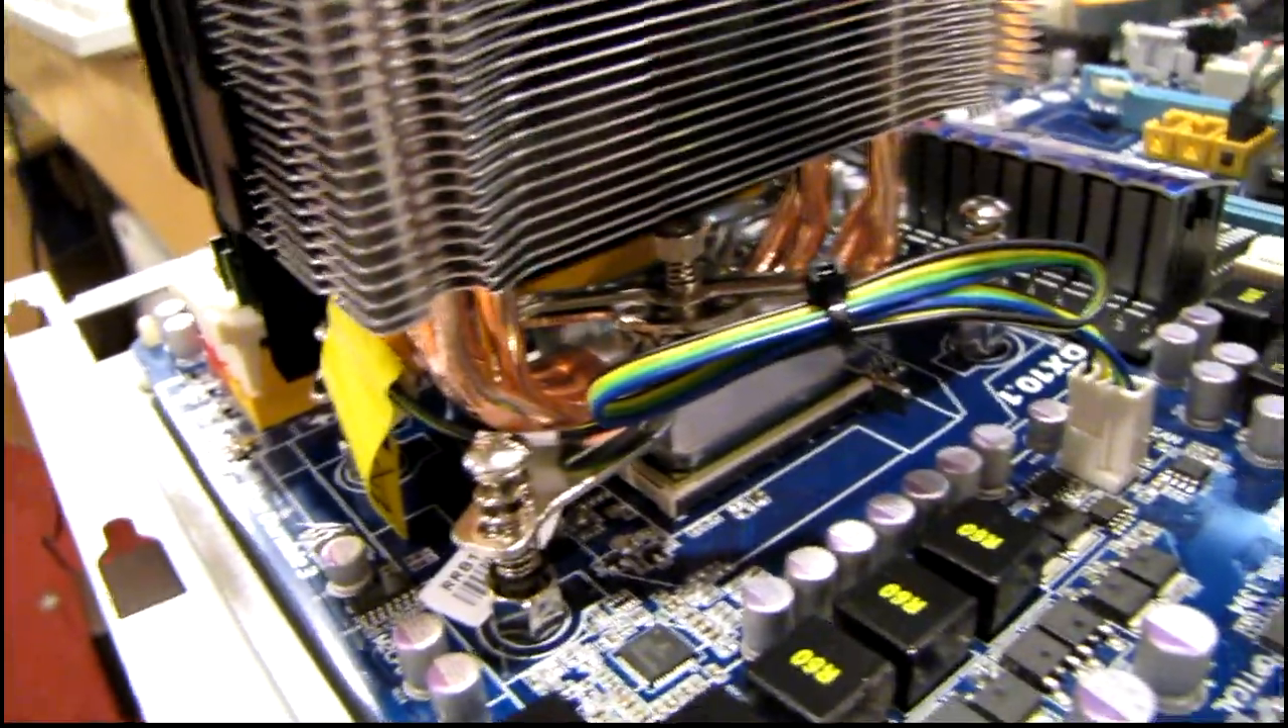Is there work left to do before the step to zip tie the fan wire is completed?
No.